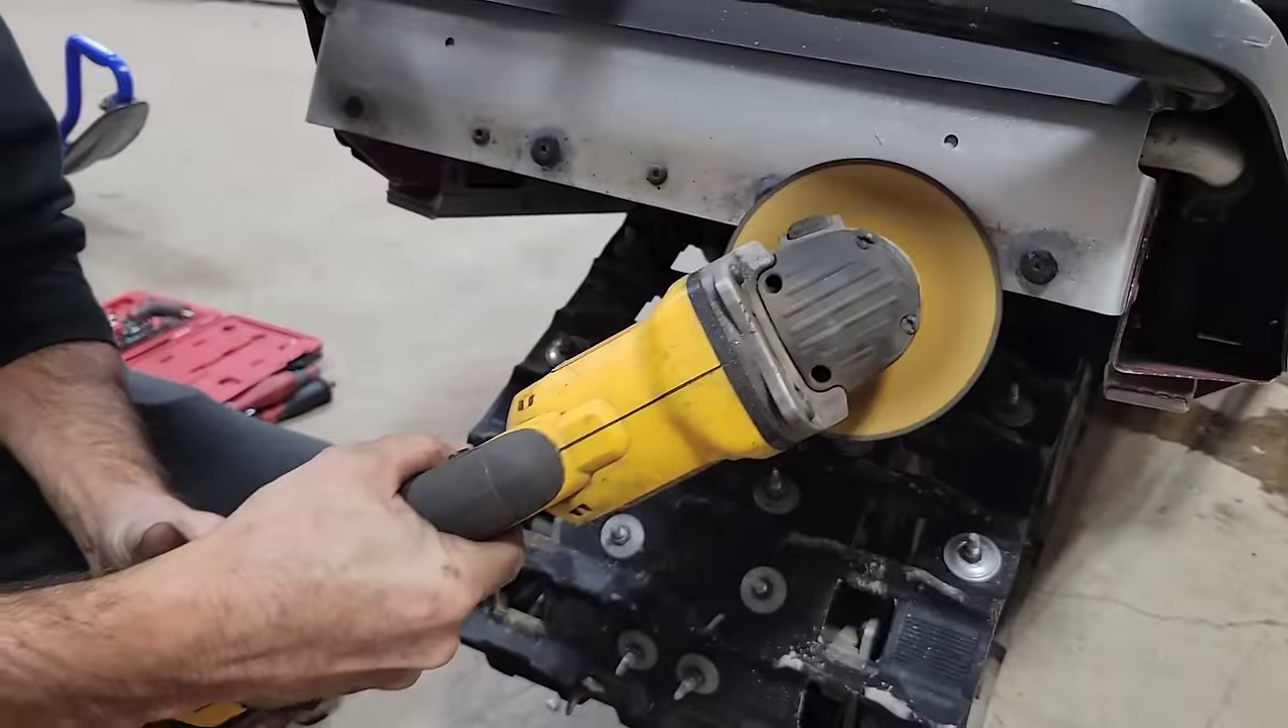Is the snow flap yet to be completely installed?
Yes.